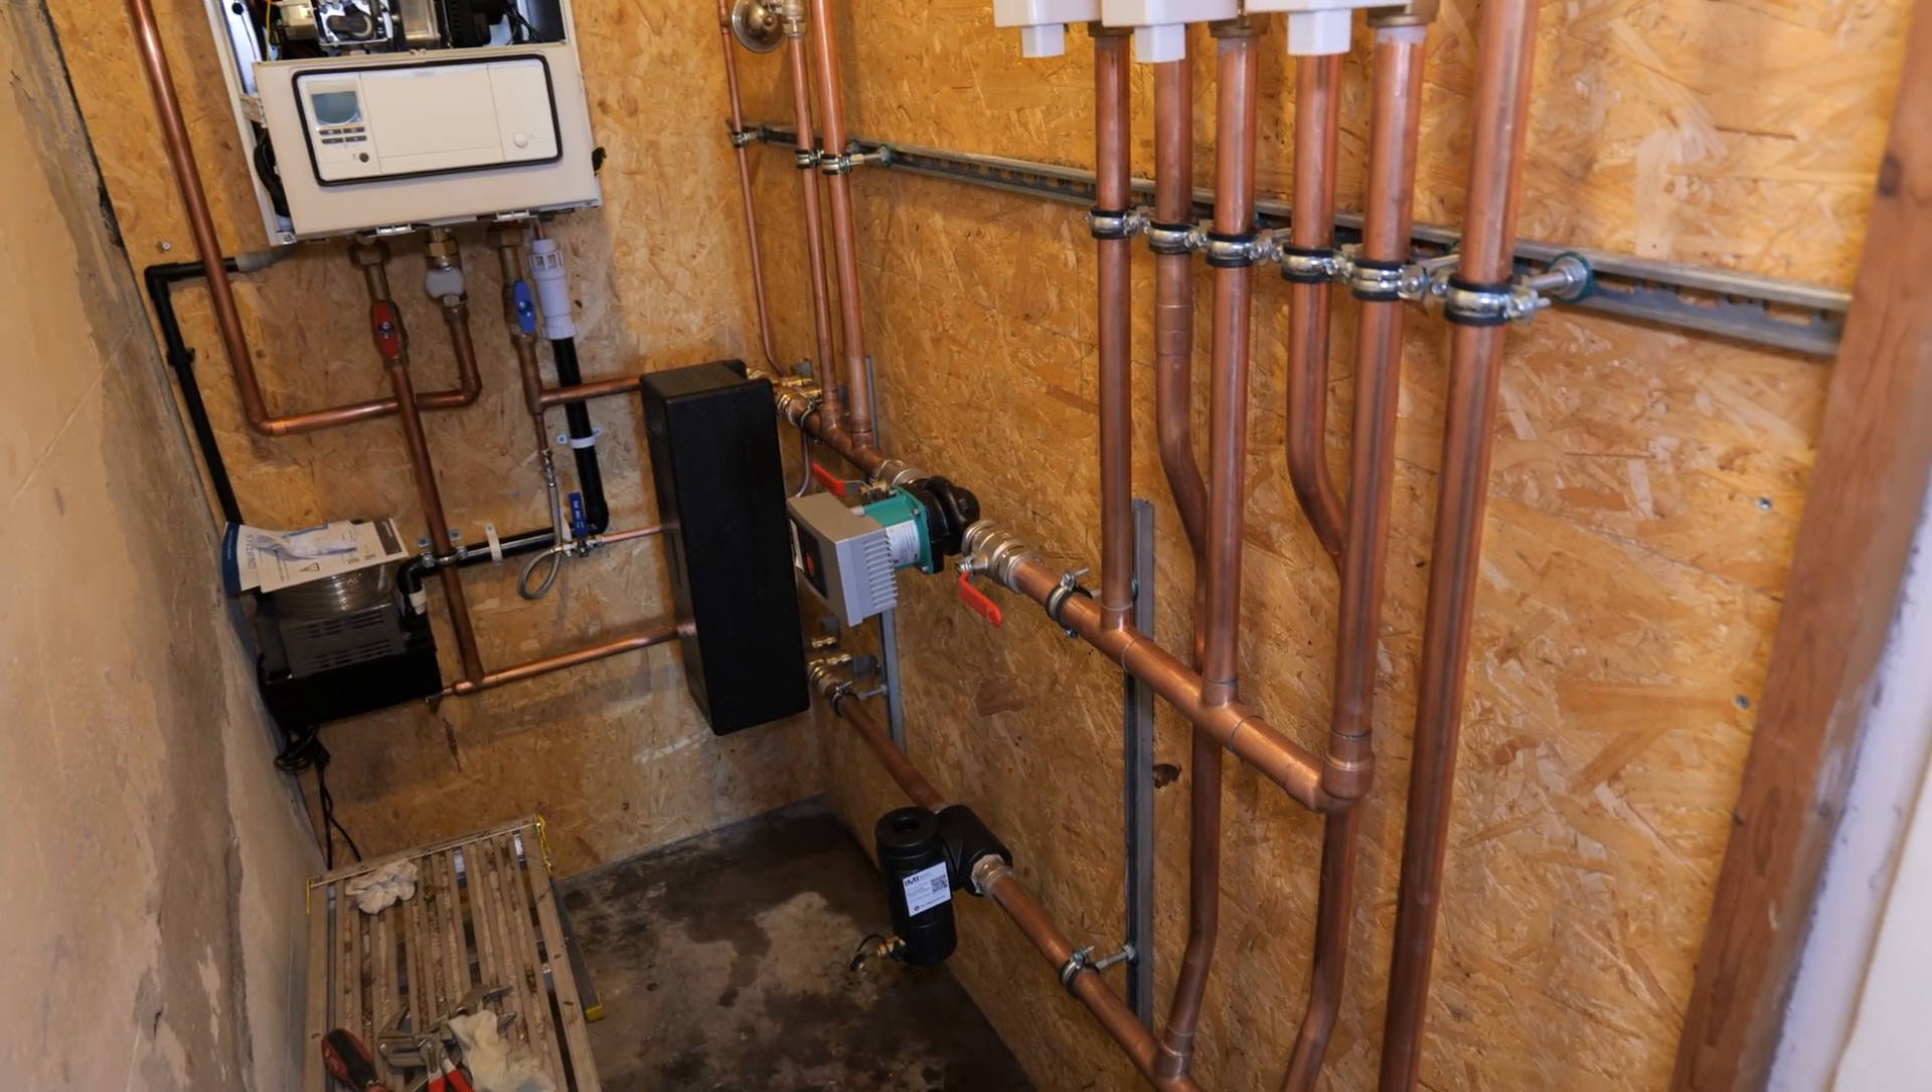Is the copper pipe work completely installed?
Yes.